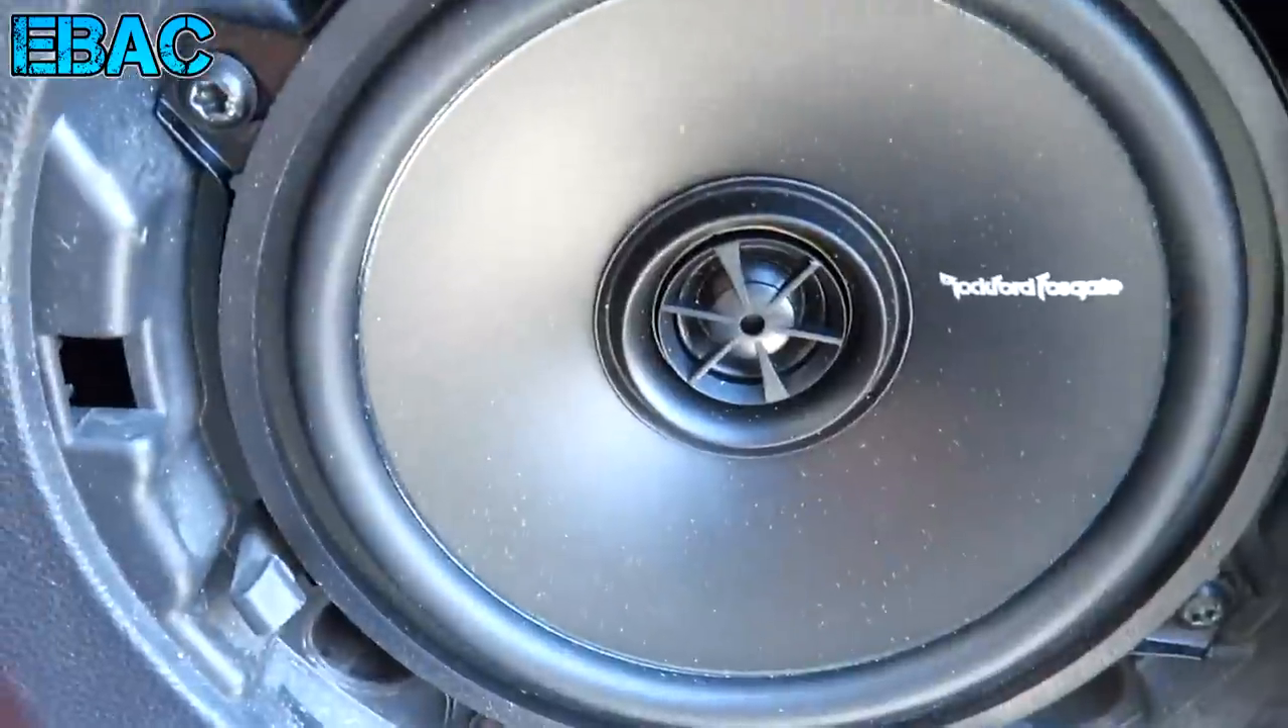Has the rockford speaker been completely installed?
Yes.